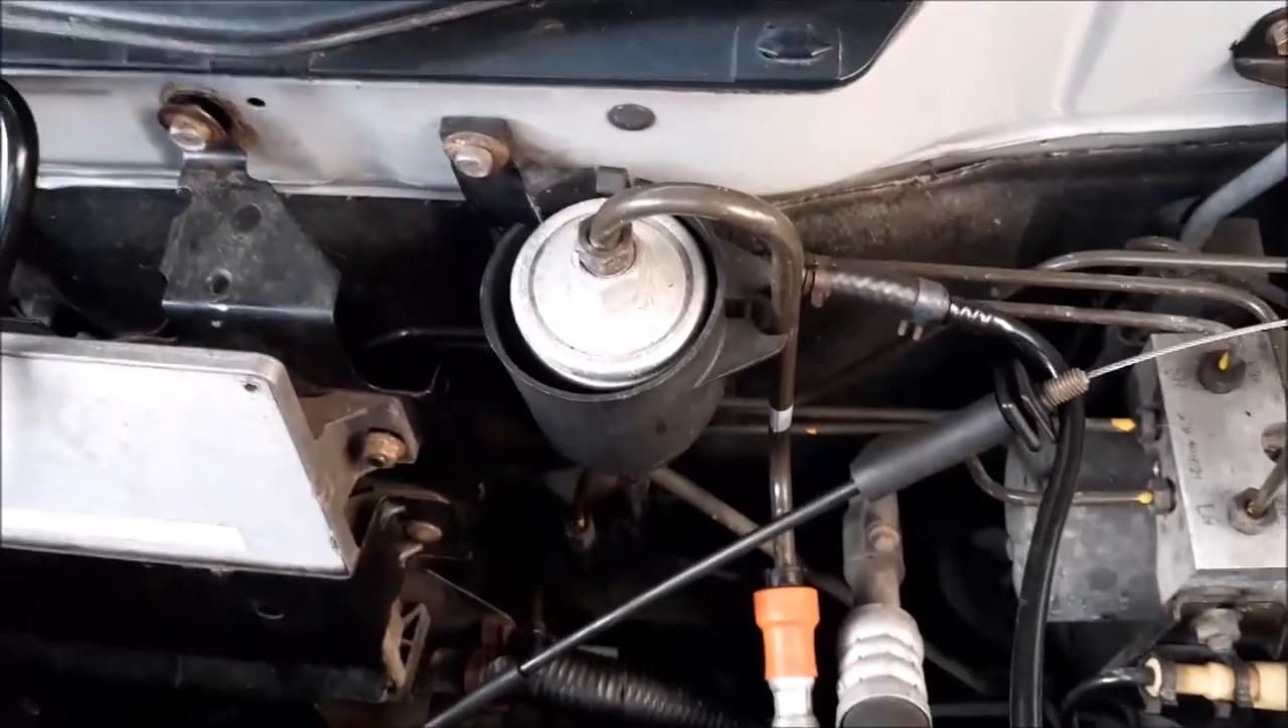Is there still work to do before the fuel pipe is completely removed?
Yes.